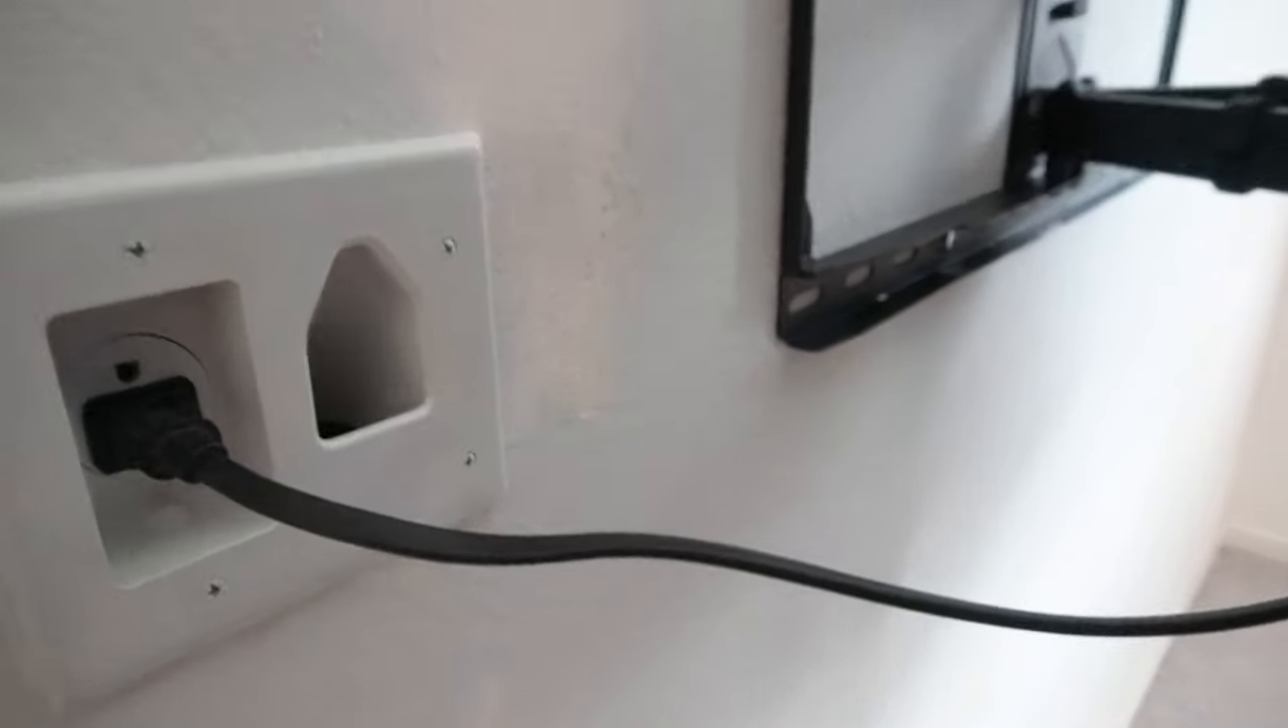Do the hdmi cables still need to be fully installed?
Yes.